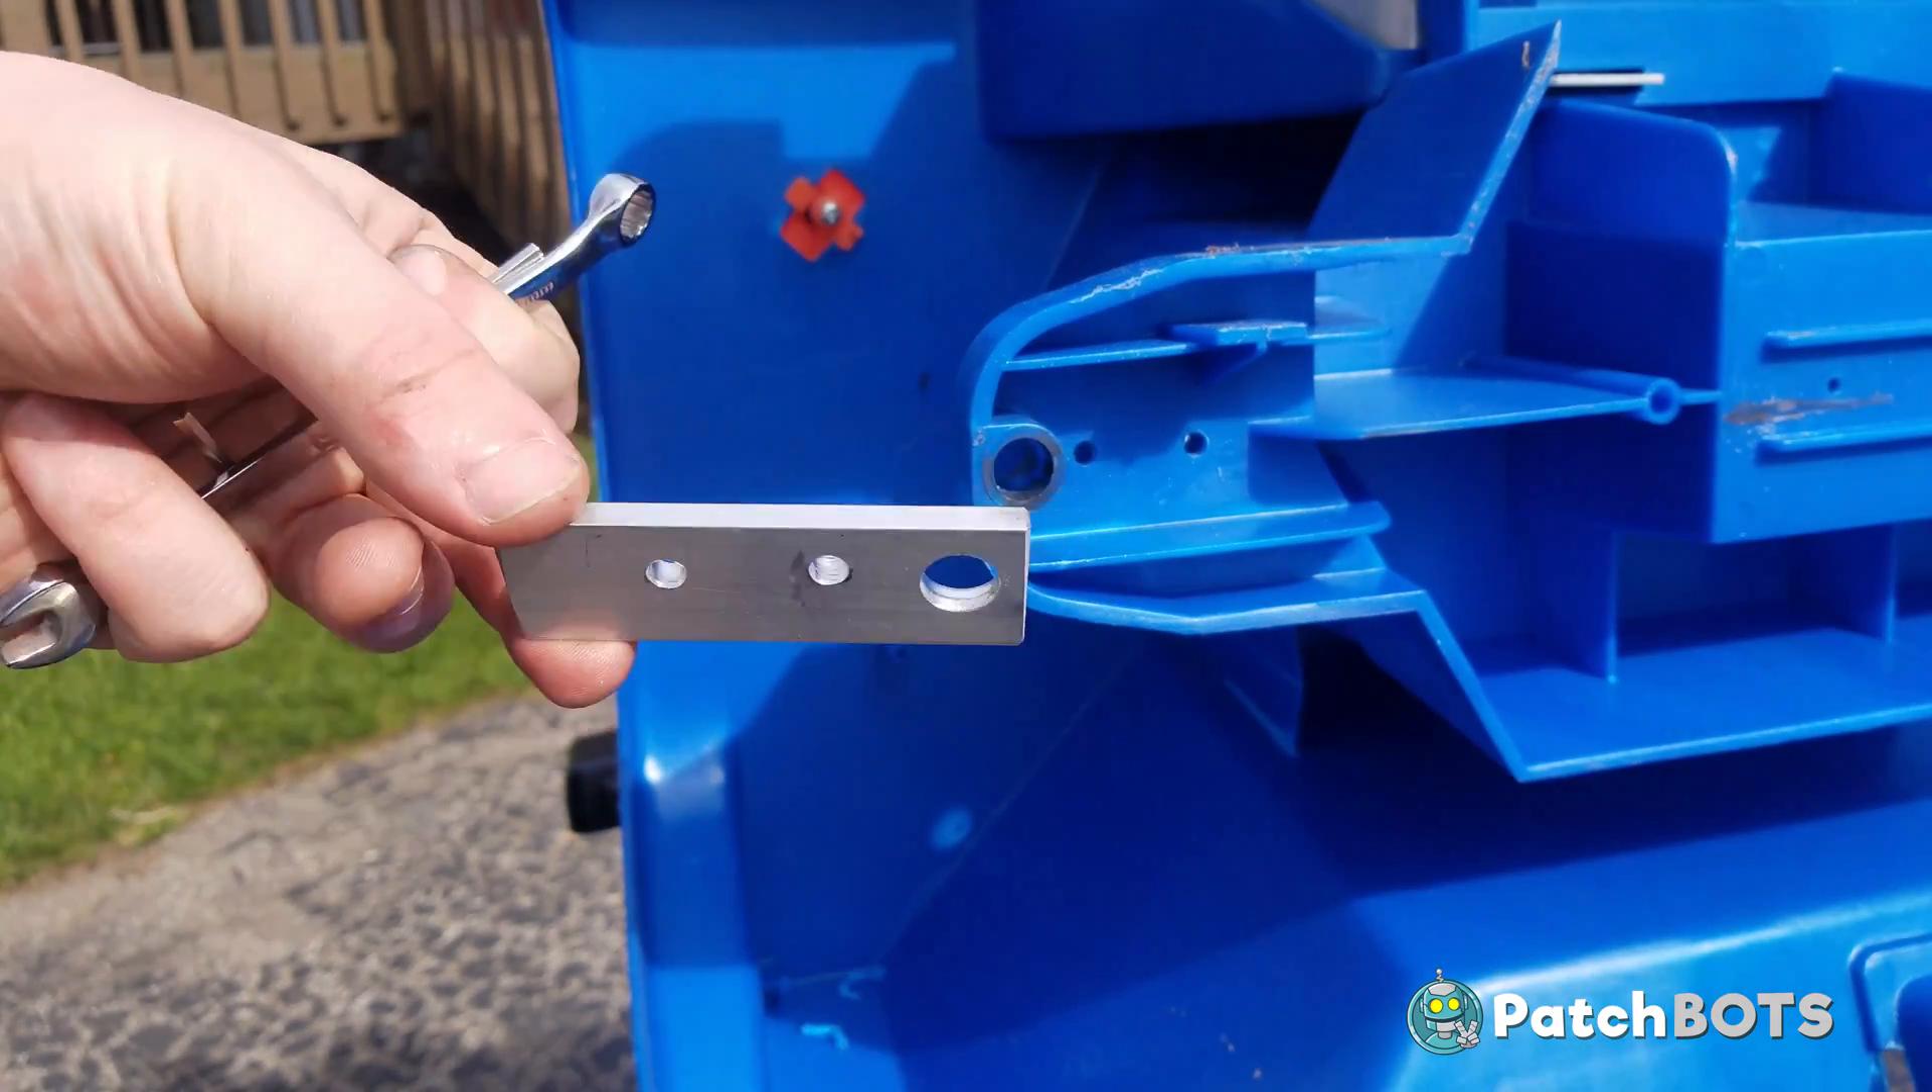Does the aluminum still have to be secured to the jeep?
Yes.